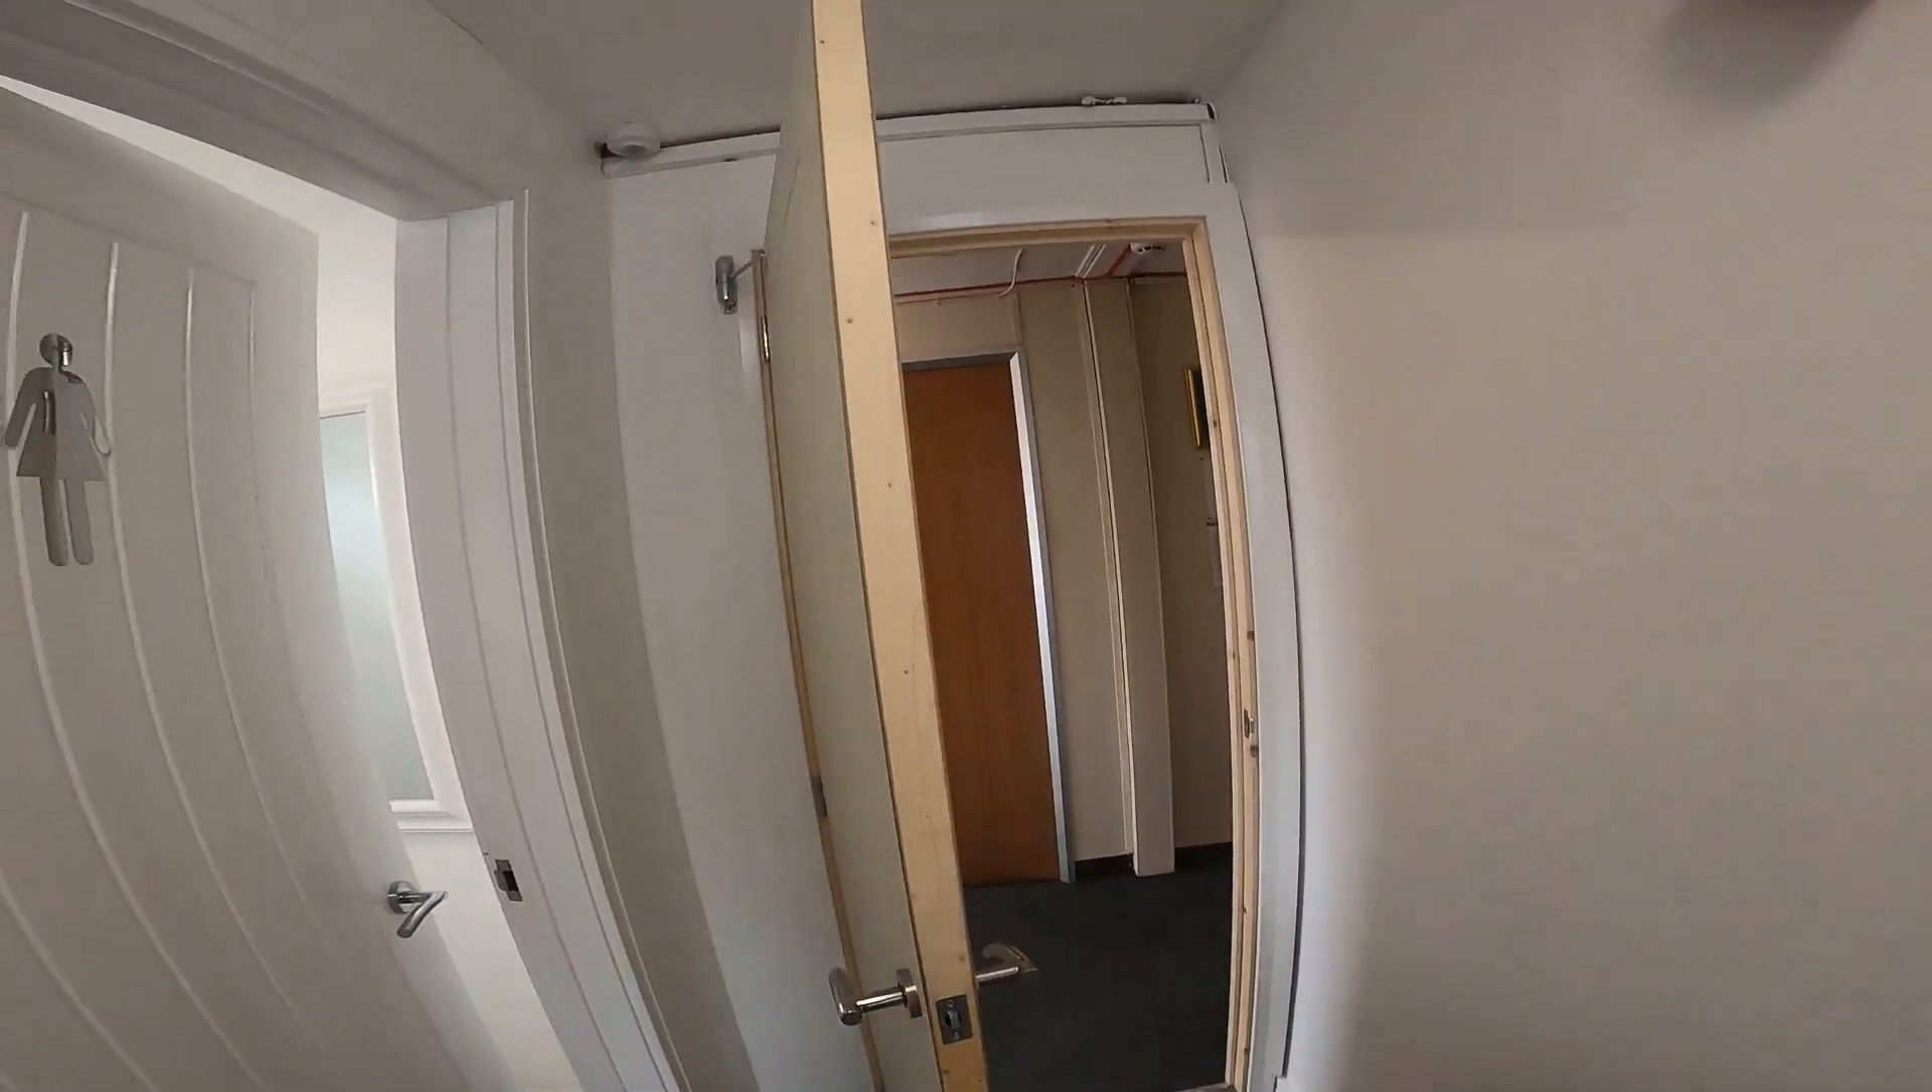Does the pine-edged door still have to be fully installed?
No.